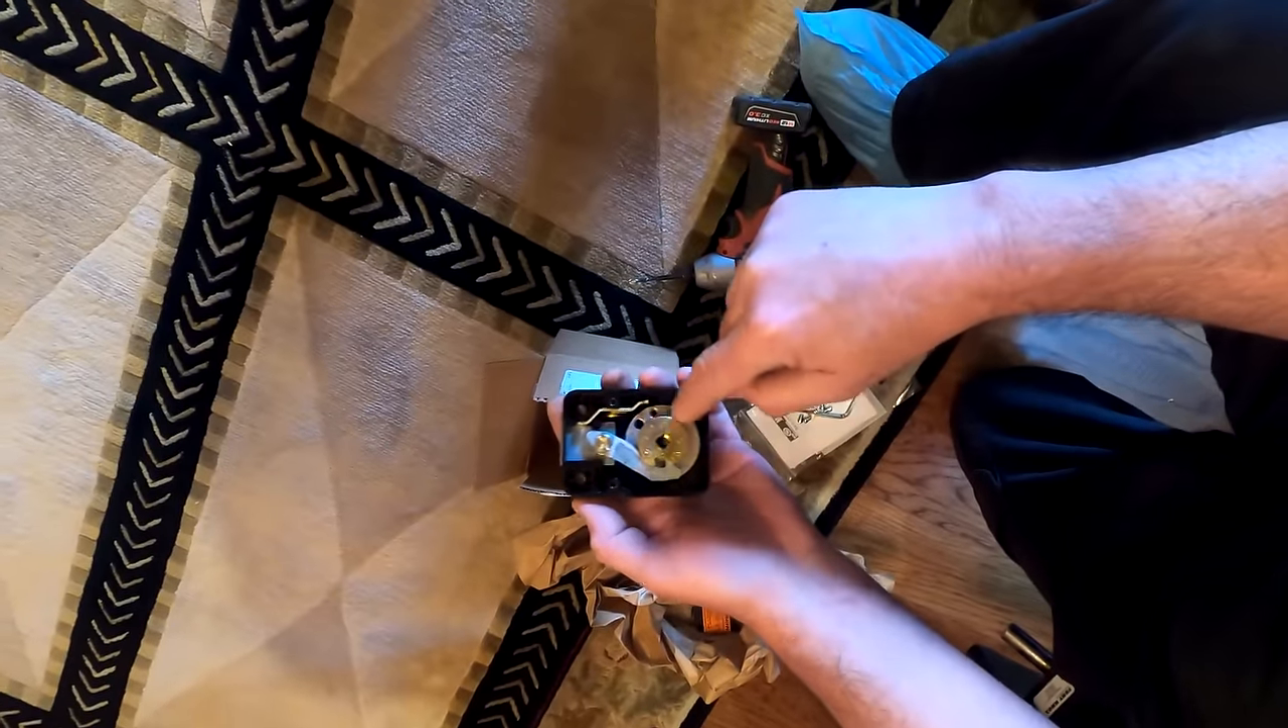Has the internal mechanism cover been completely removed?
Yes.